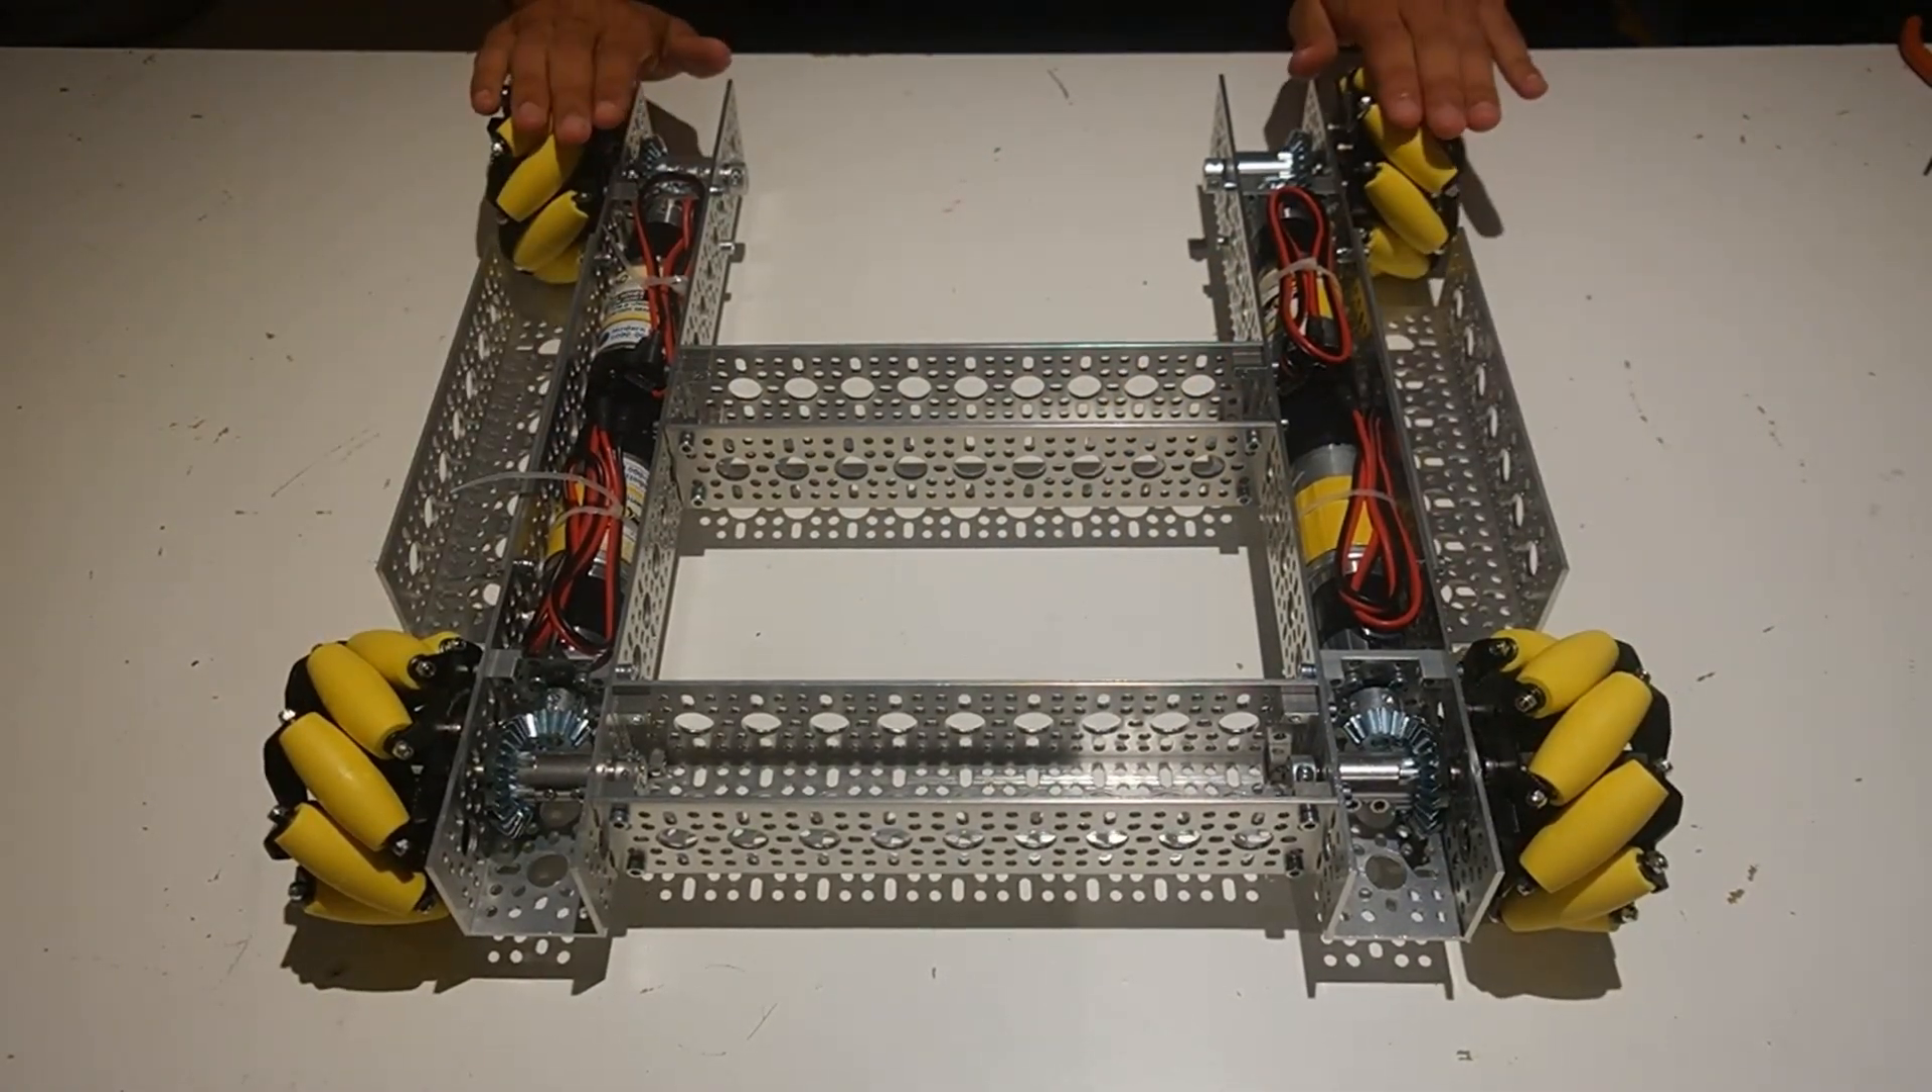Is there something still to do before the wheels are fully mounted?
No.